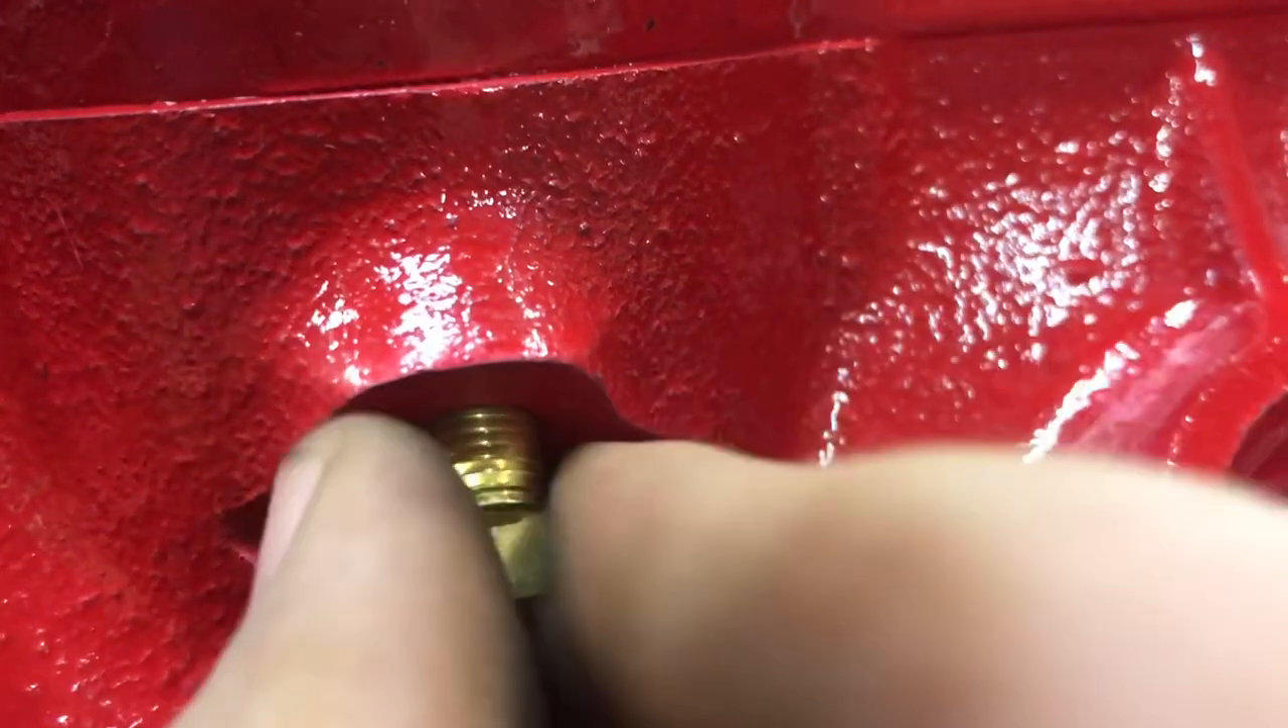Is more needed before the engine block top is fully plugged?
Yes.